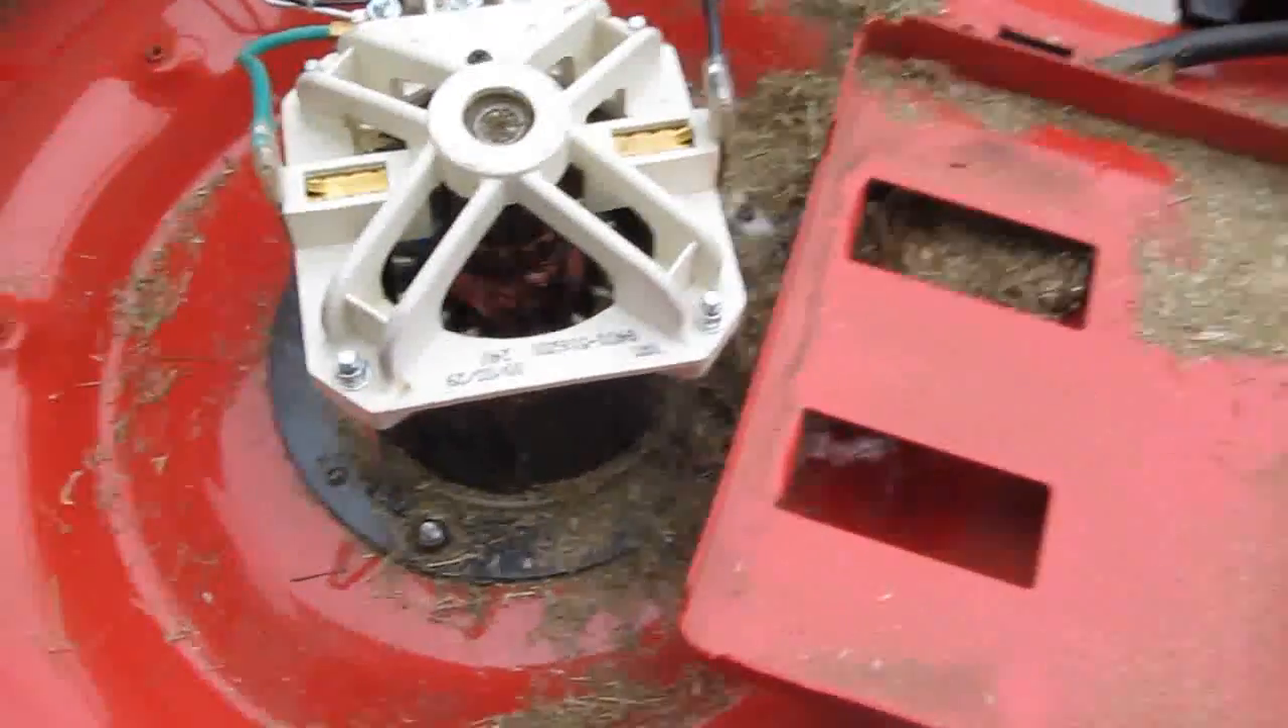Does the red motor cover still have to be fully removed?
No.